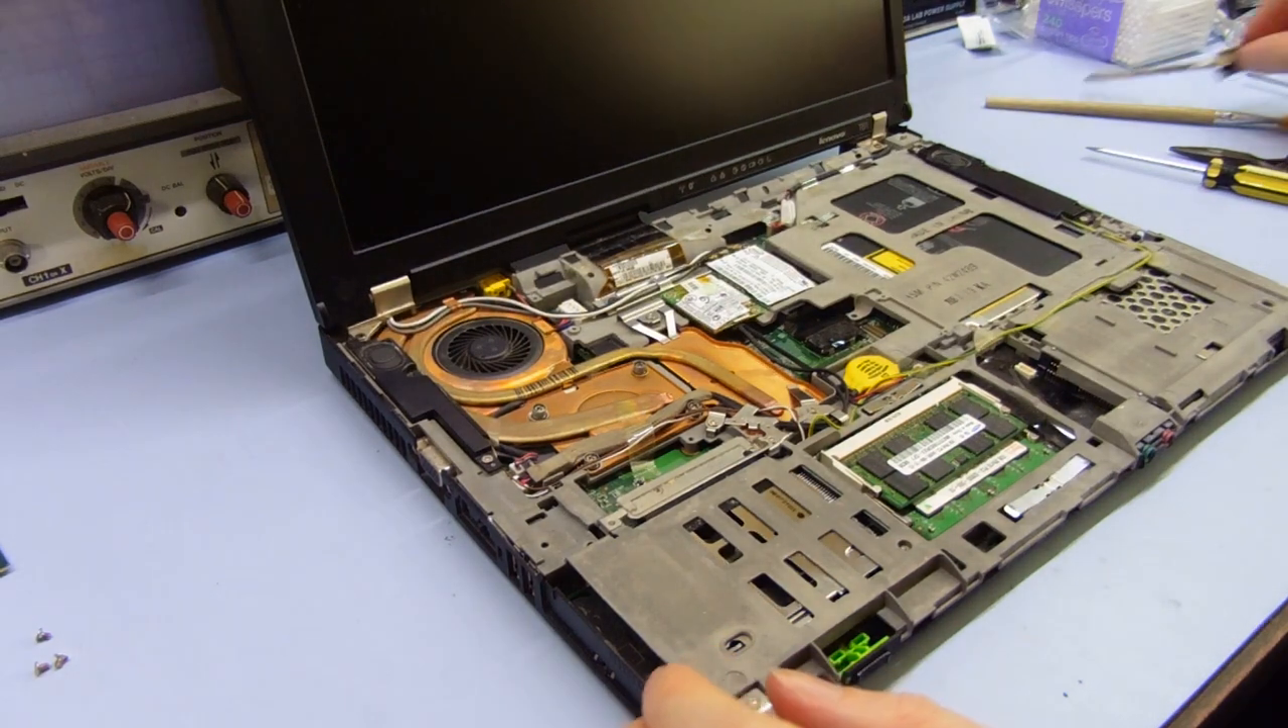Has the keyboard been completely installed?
No.